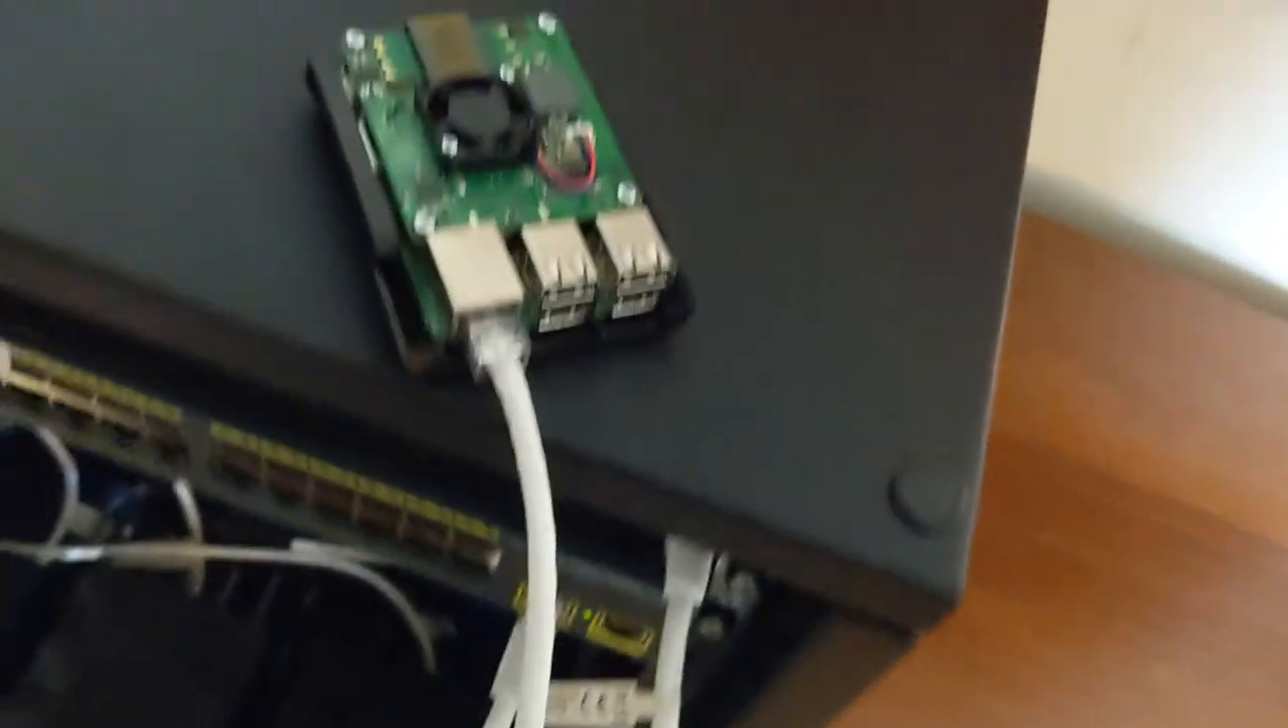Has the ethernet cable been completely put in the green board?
Yes.